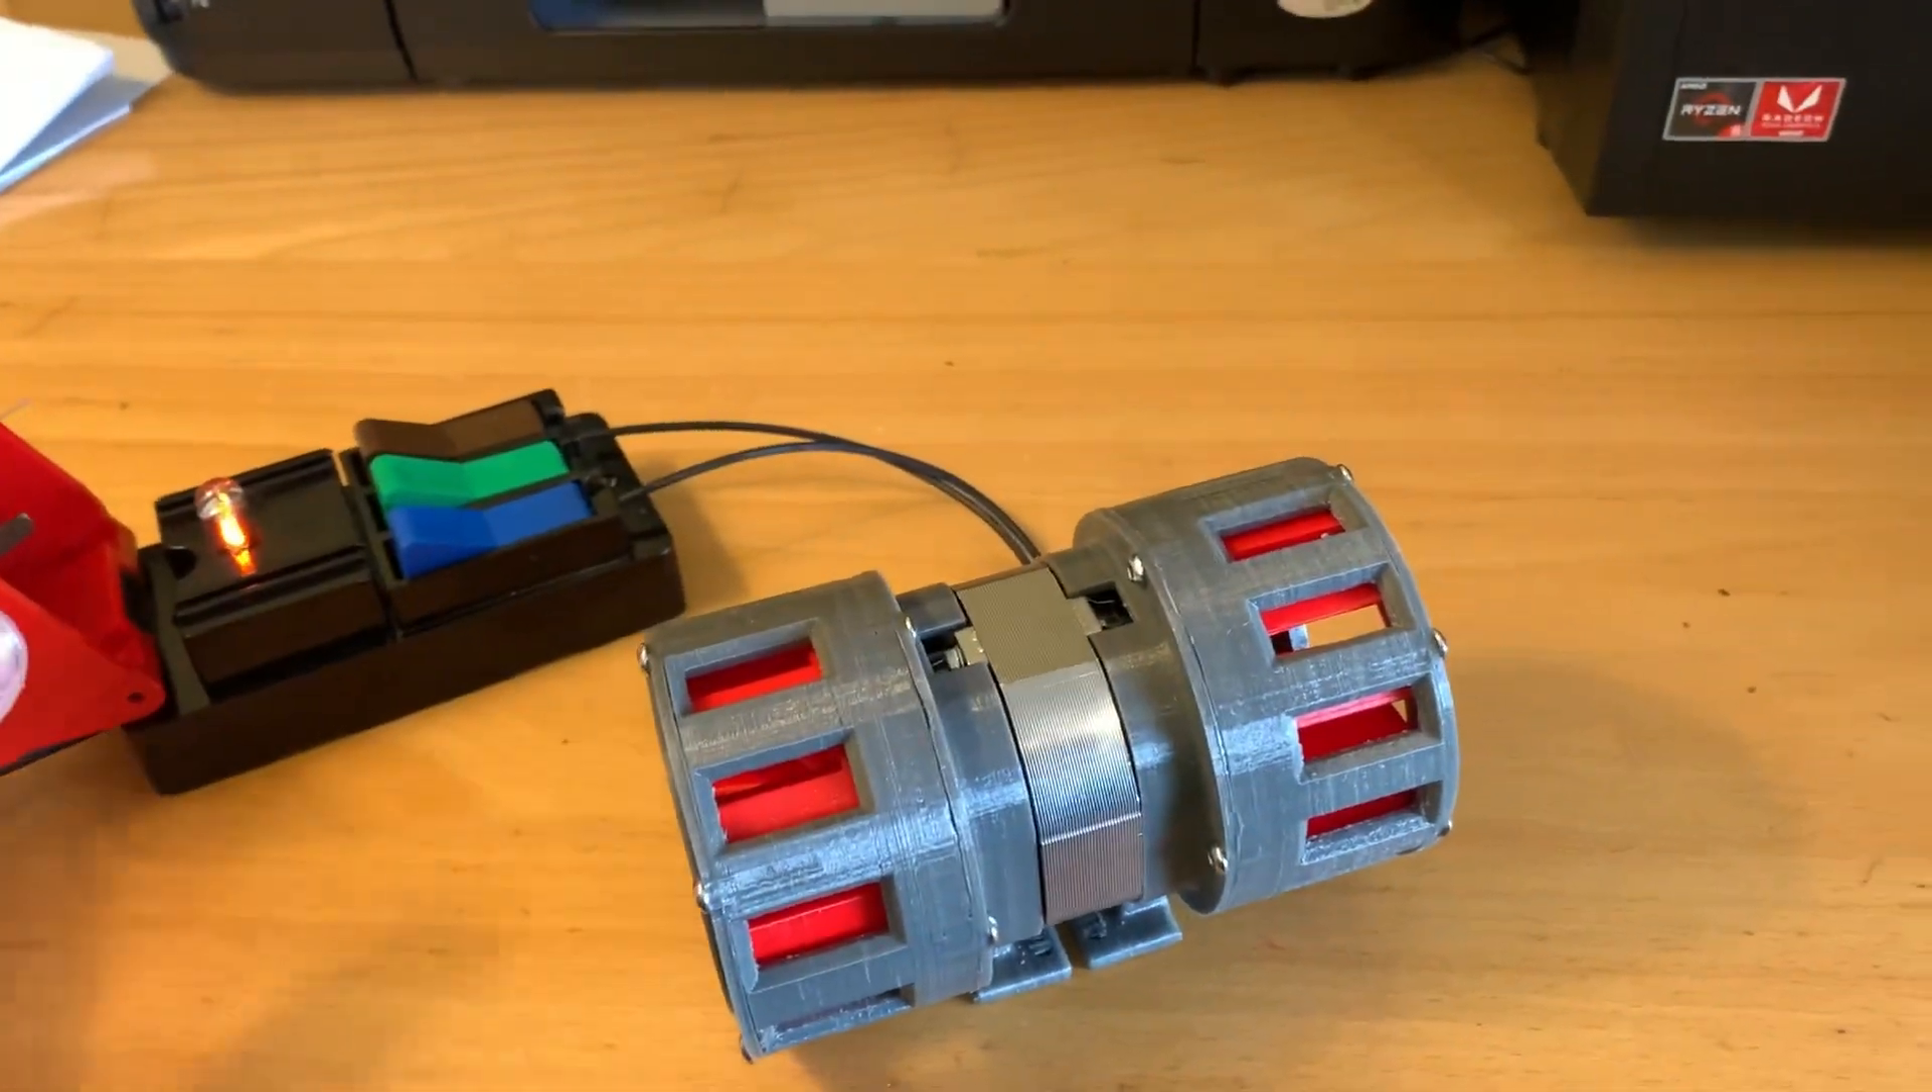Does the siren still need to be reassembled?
No.